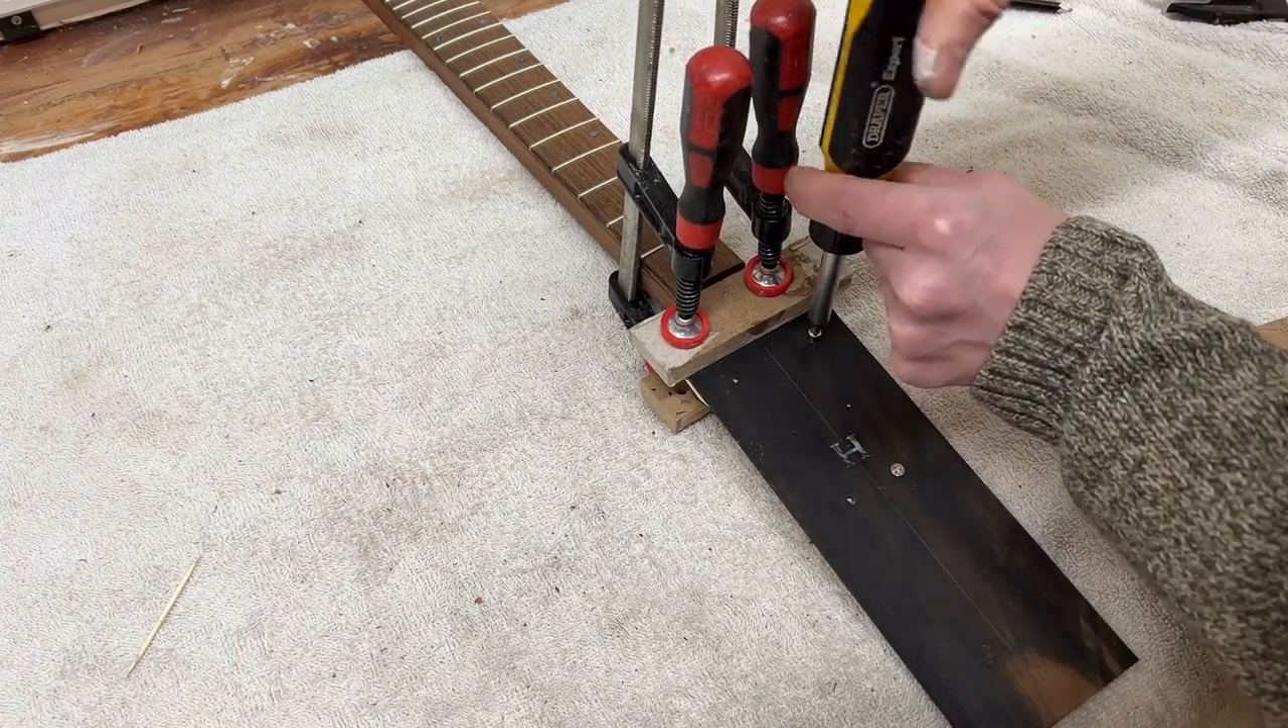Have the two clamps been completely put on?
Yes.